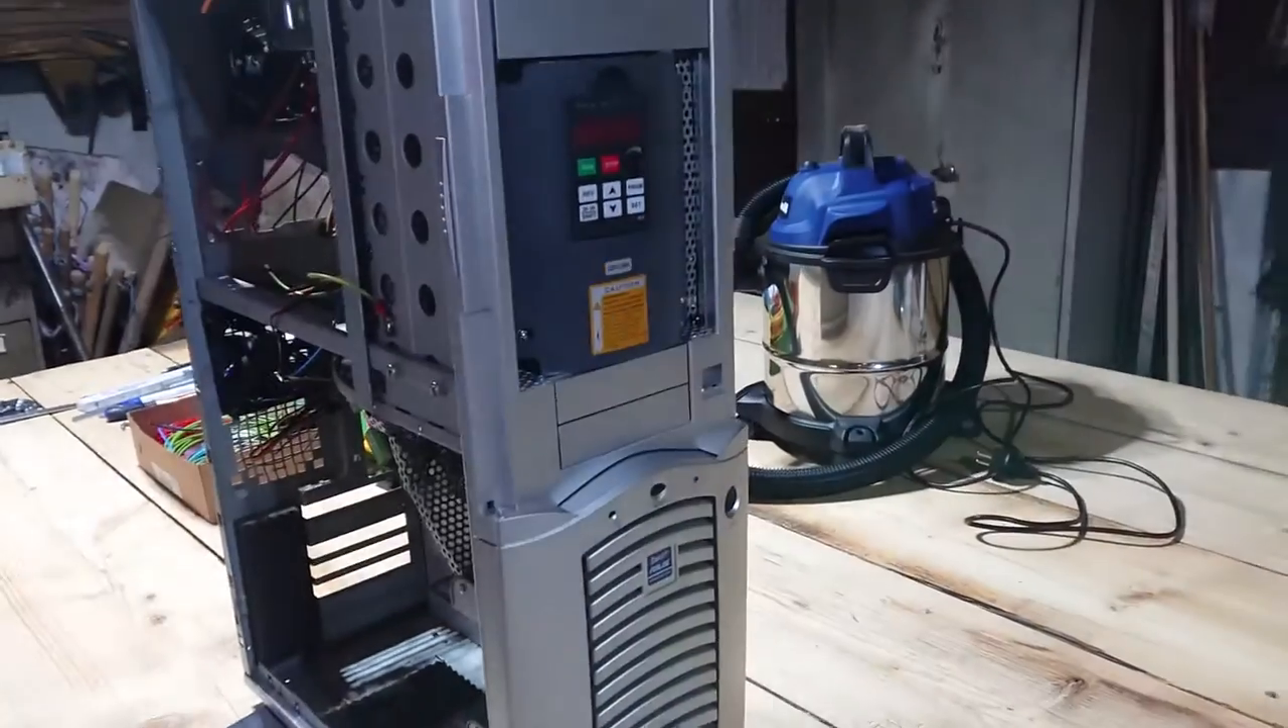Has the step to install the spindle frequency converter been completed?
Yes.